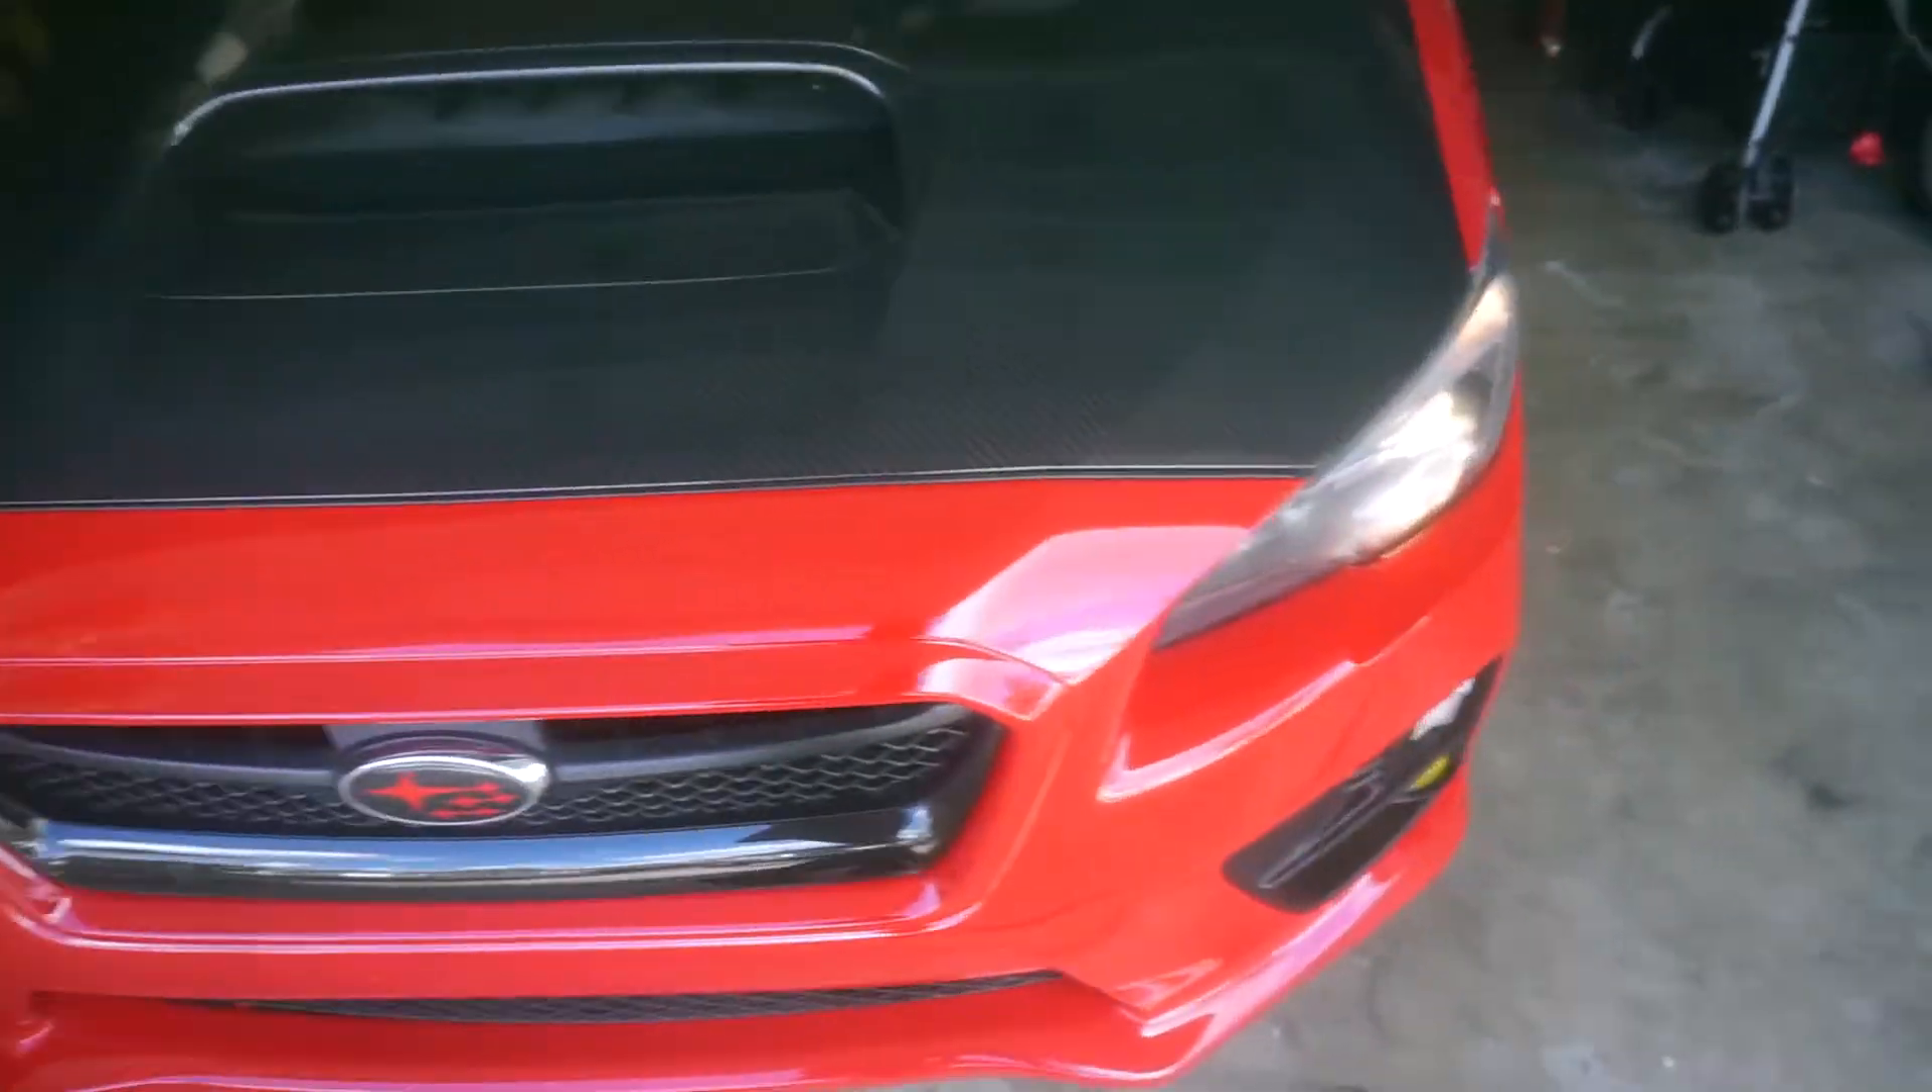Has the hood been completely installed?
Yes.